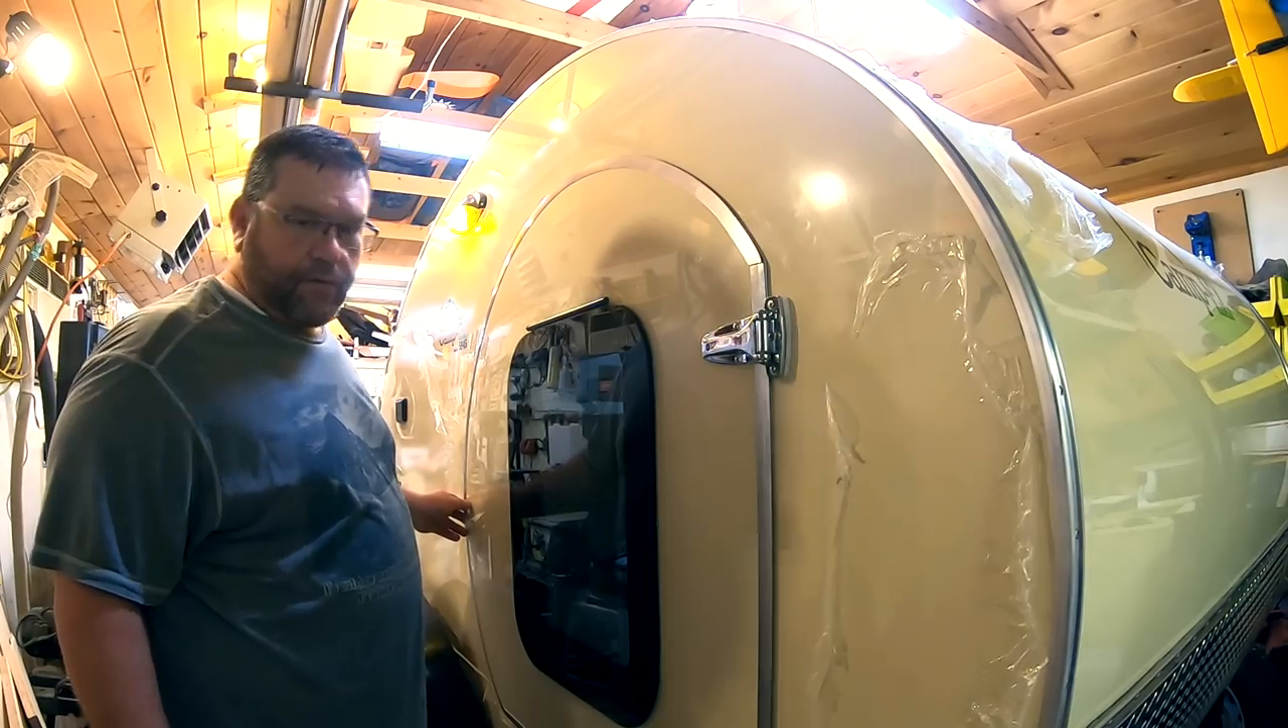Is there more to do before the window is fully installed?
No.